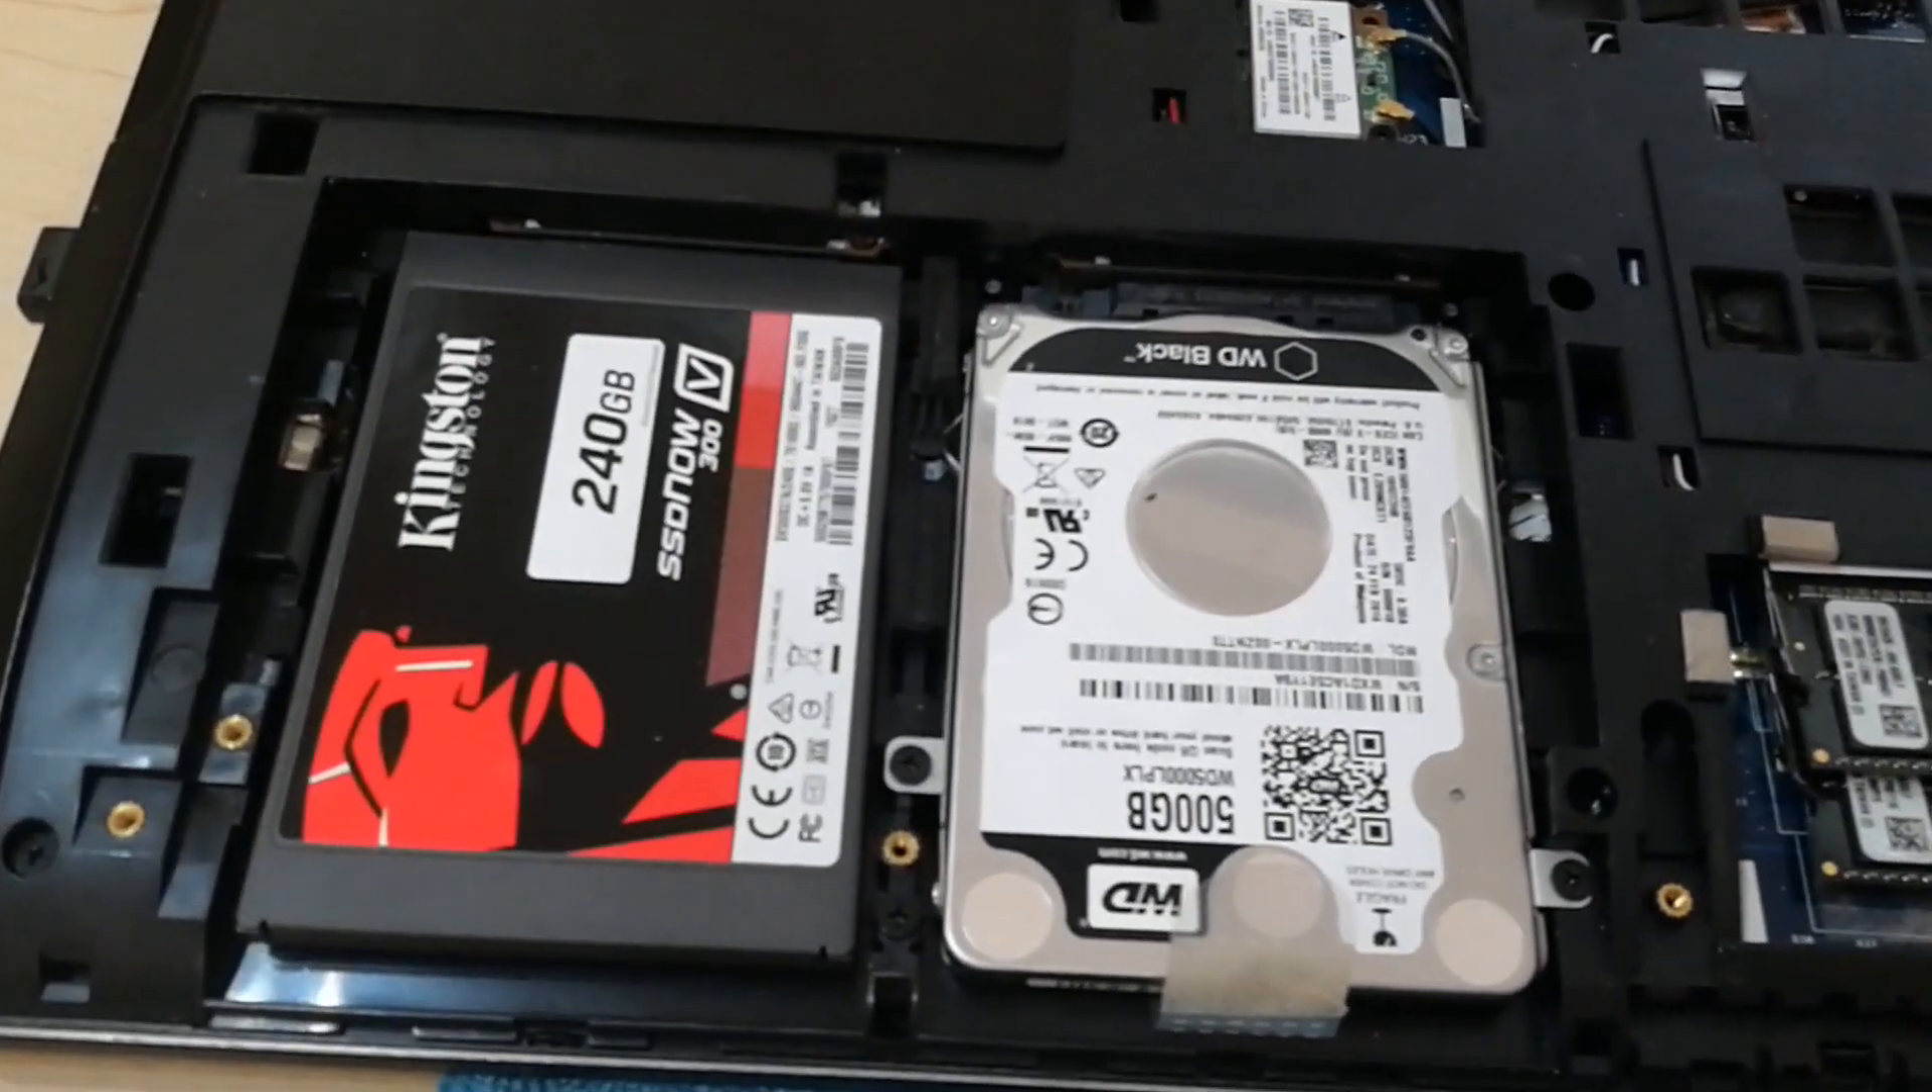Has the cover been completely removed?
Yes.